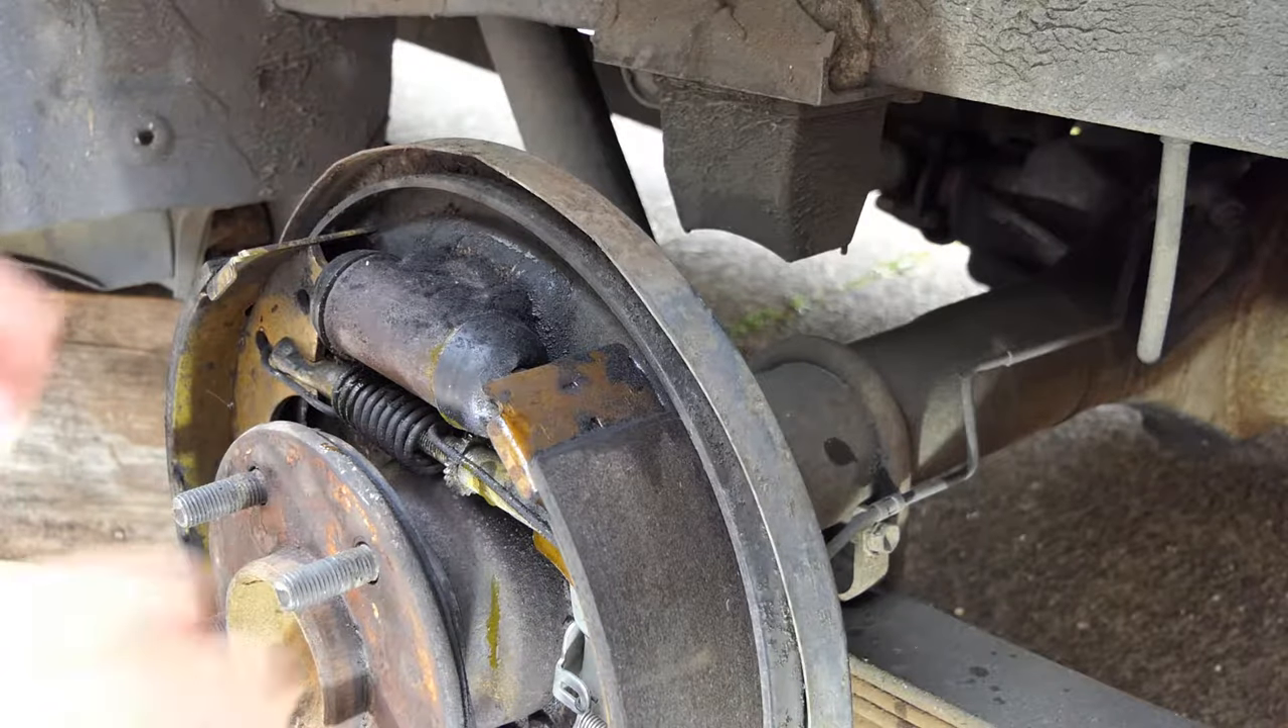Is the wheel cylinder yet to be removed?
Yes.